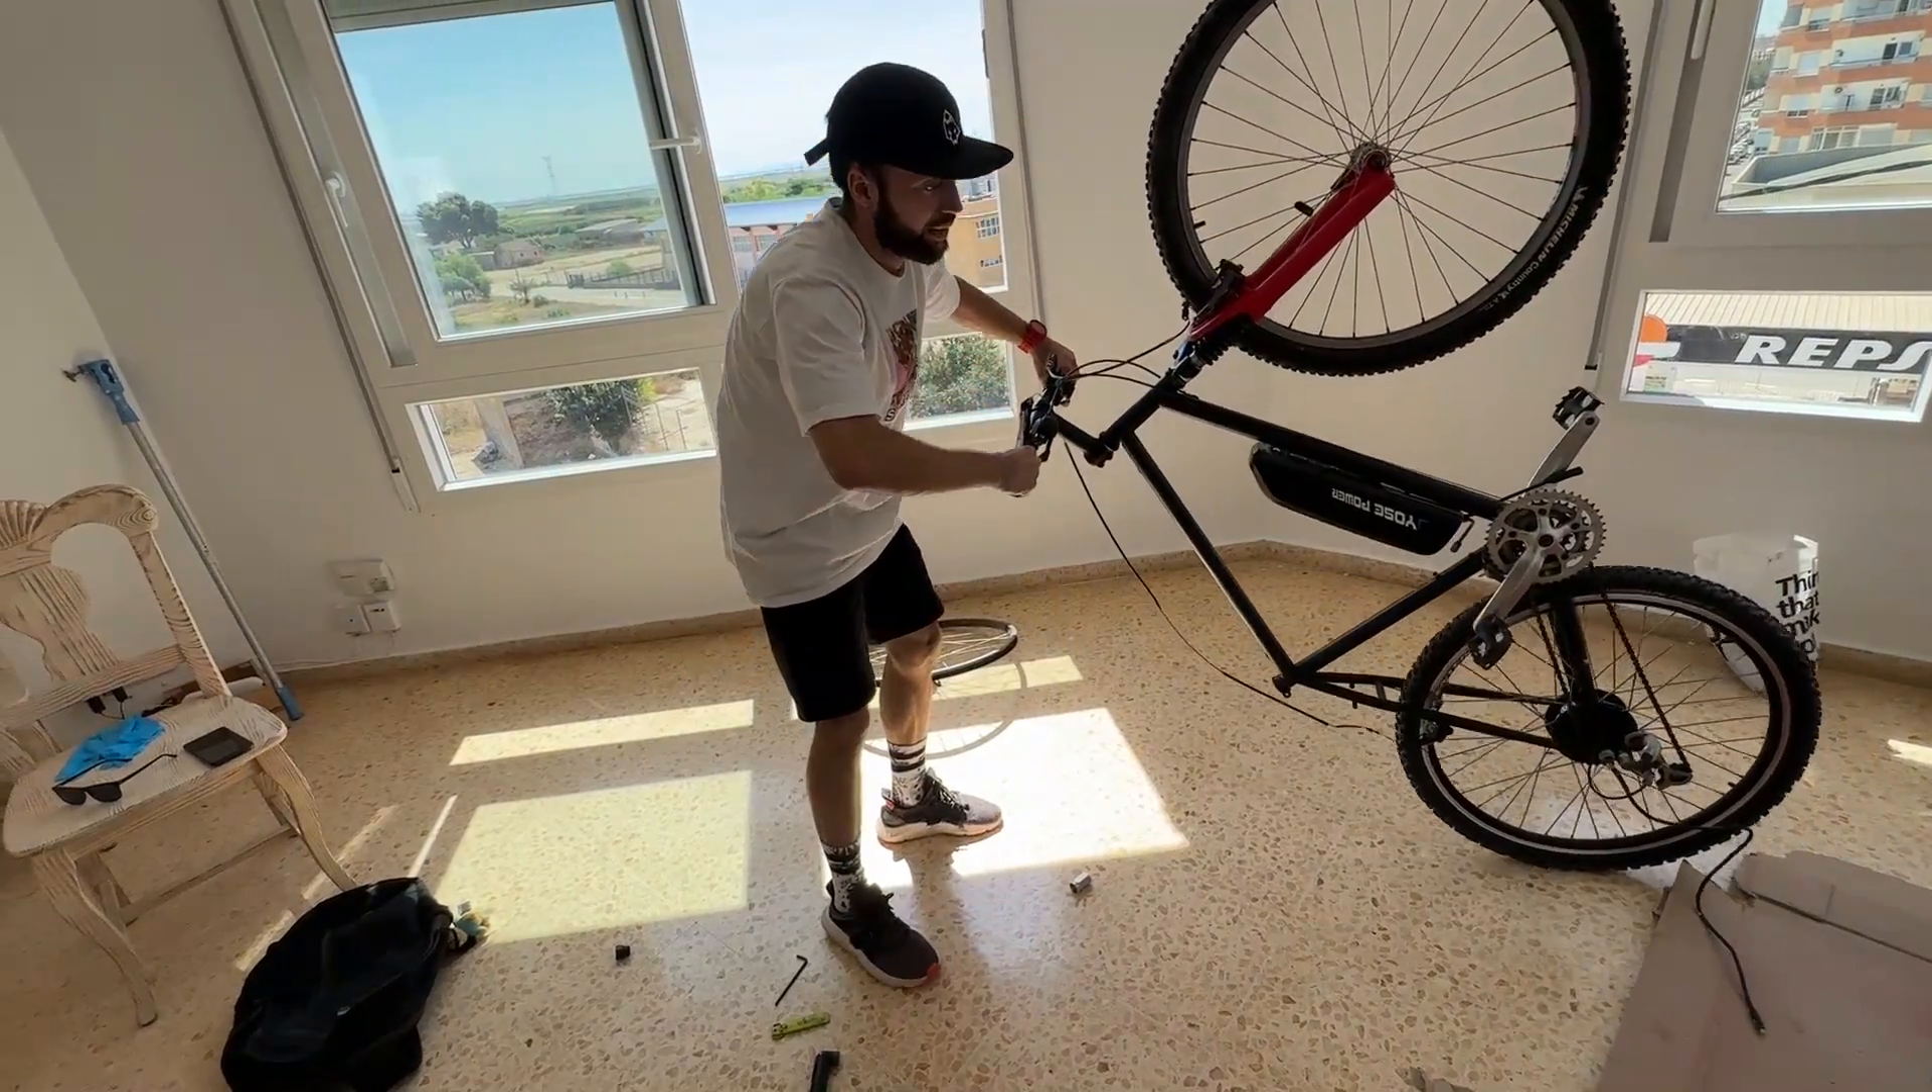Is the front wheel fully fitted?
Yes.